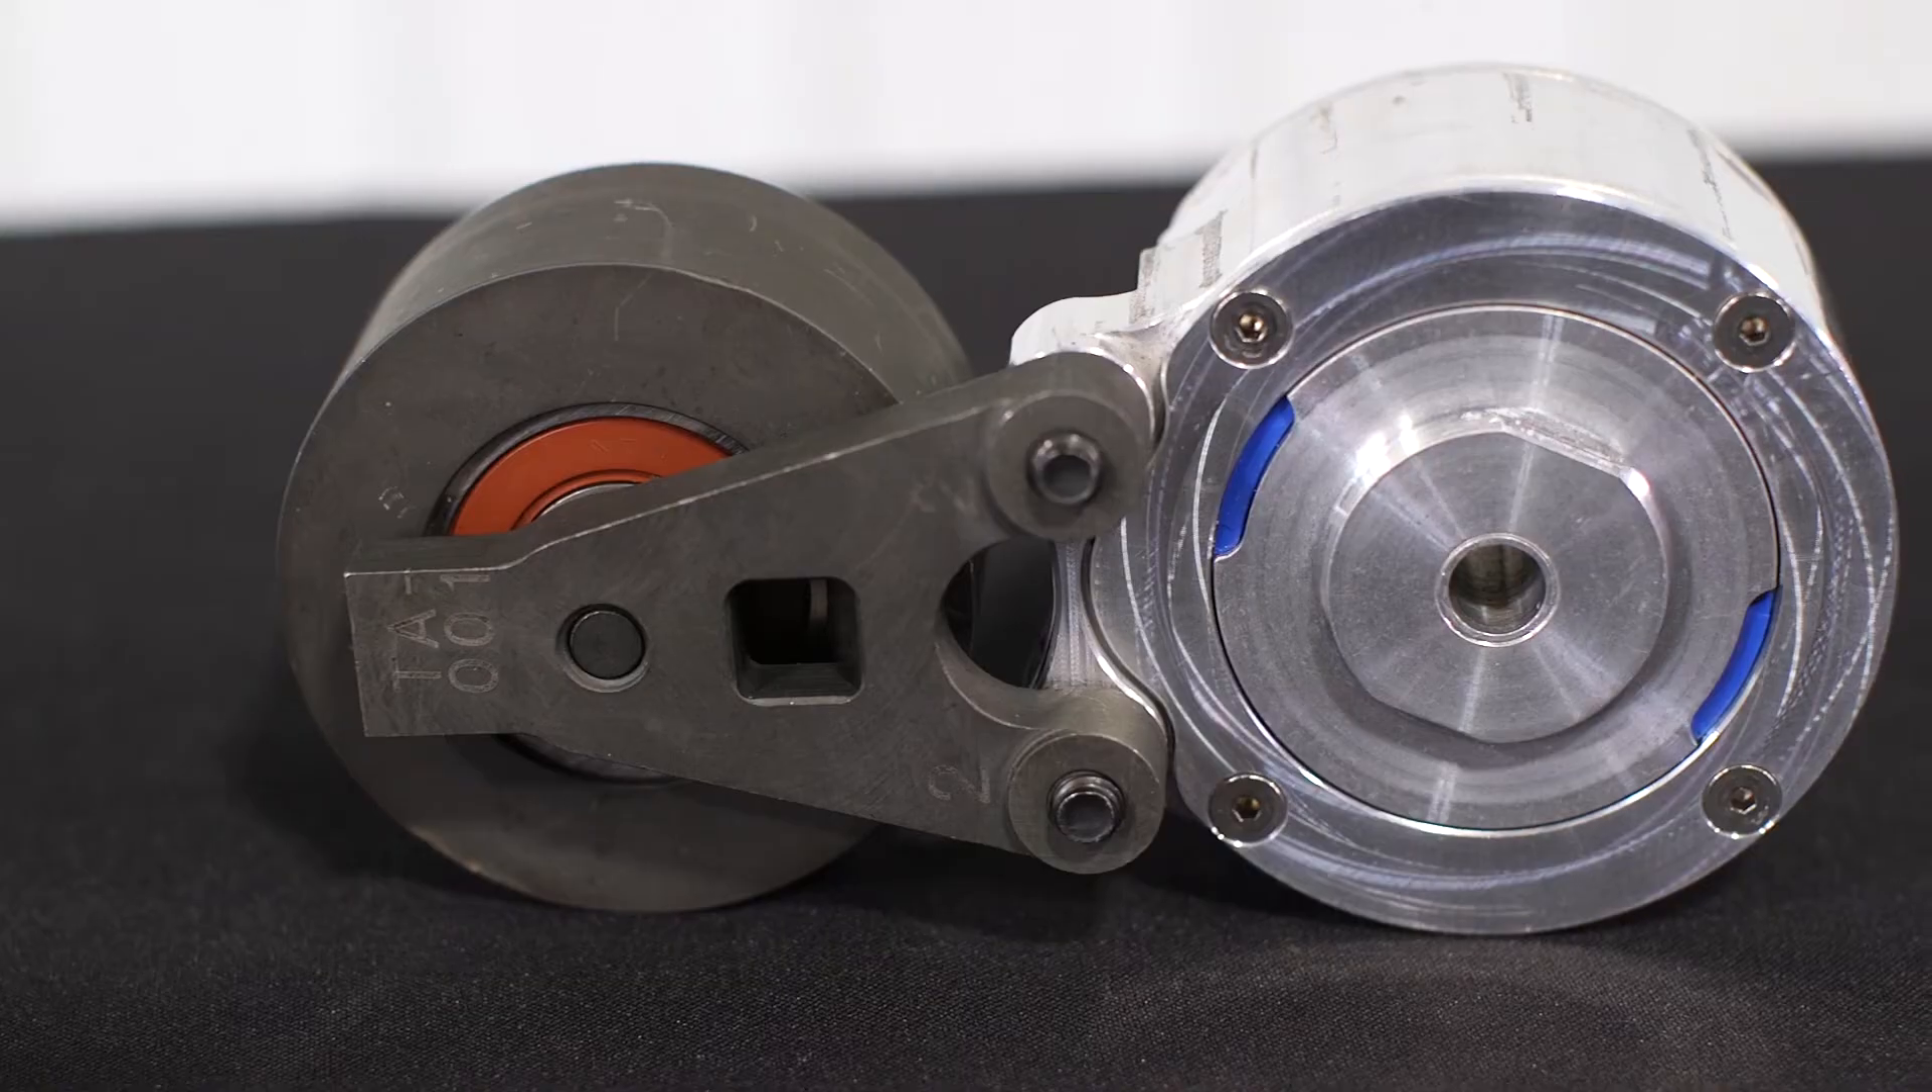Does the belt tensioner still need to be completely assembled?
No.